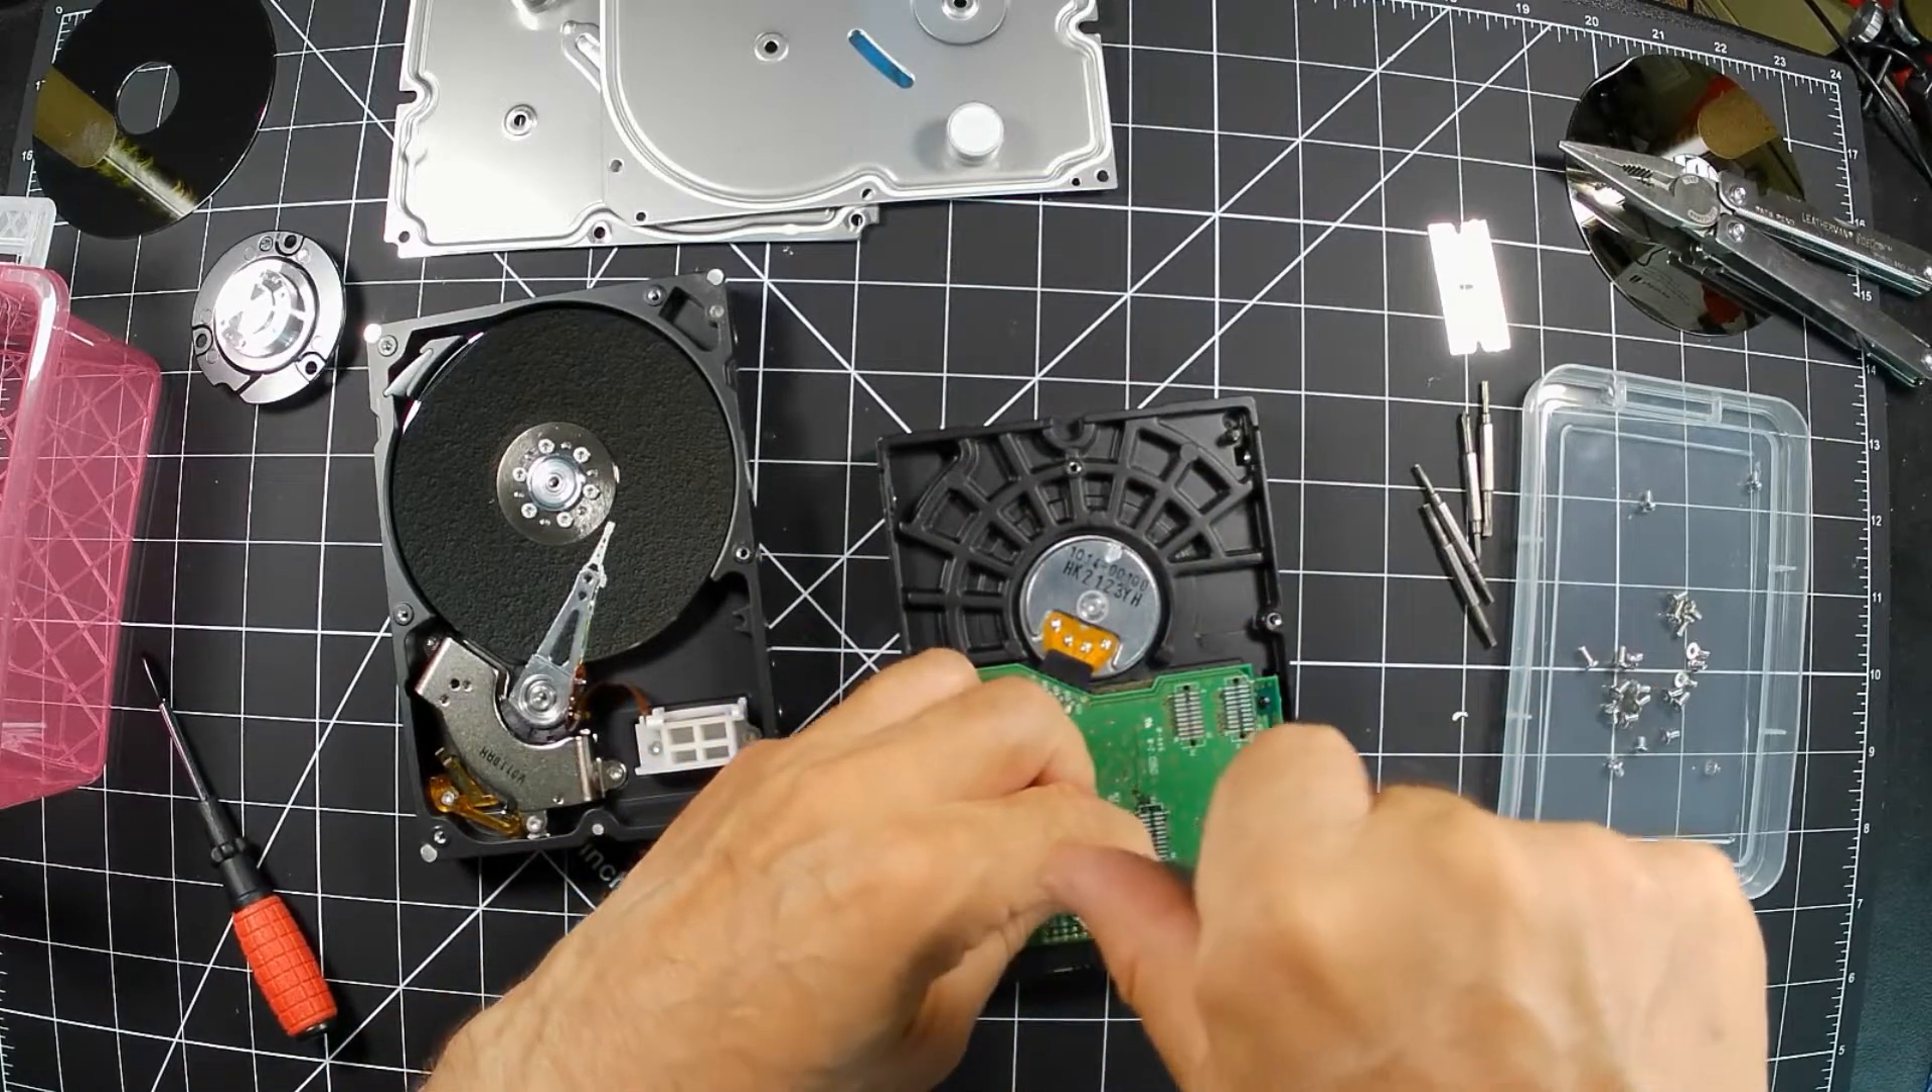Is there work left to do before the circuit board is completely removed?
Yes.